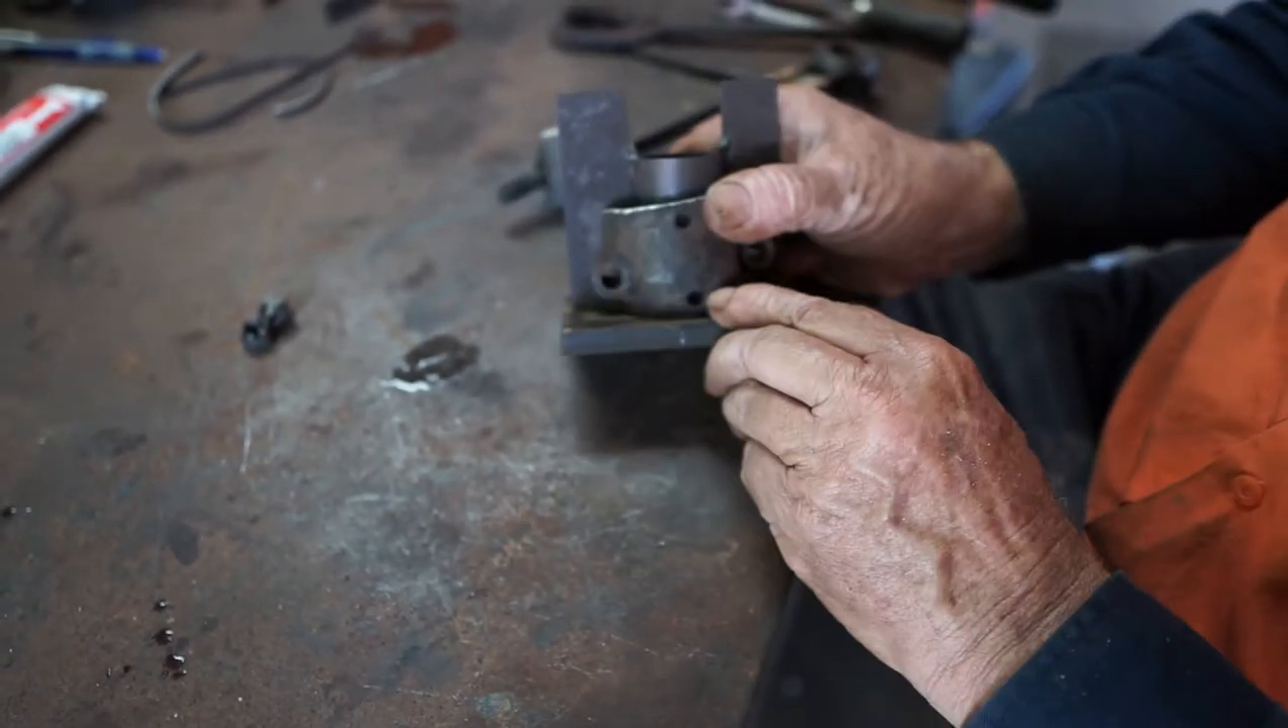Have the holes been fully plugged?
No.